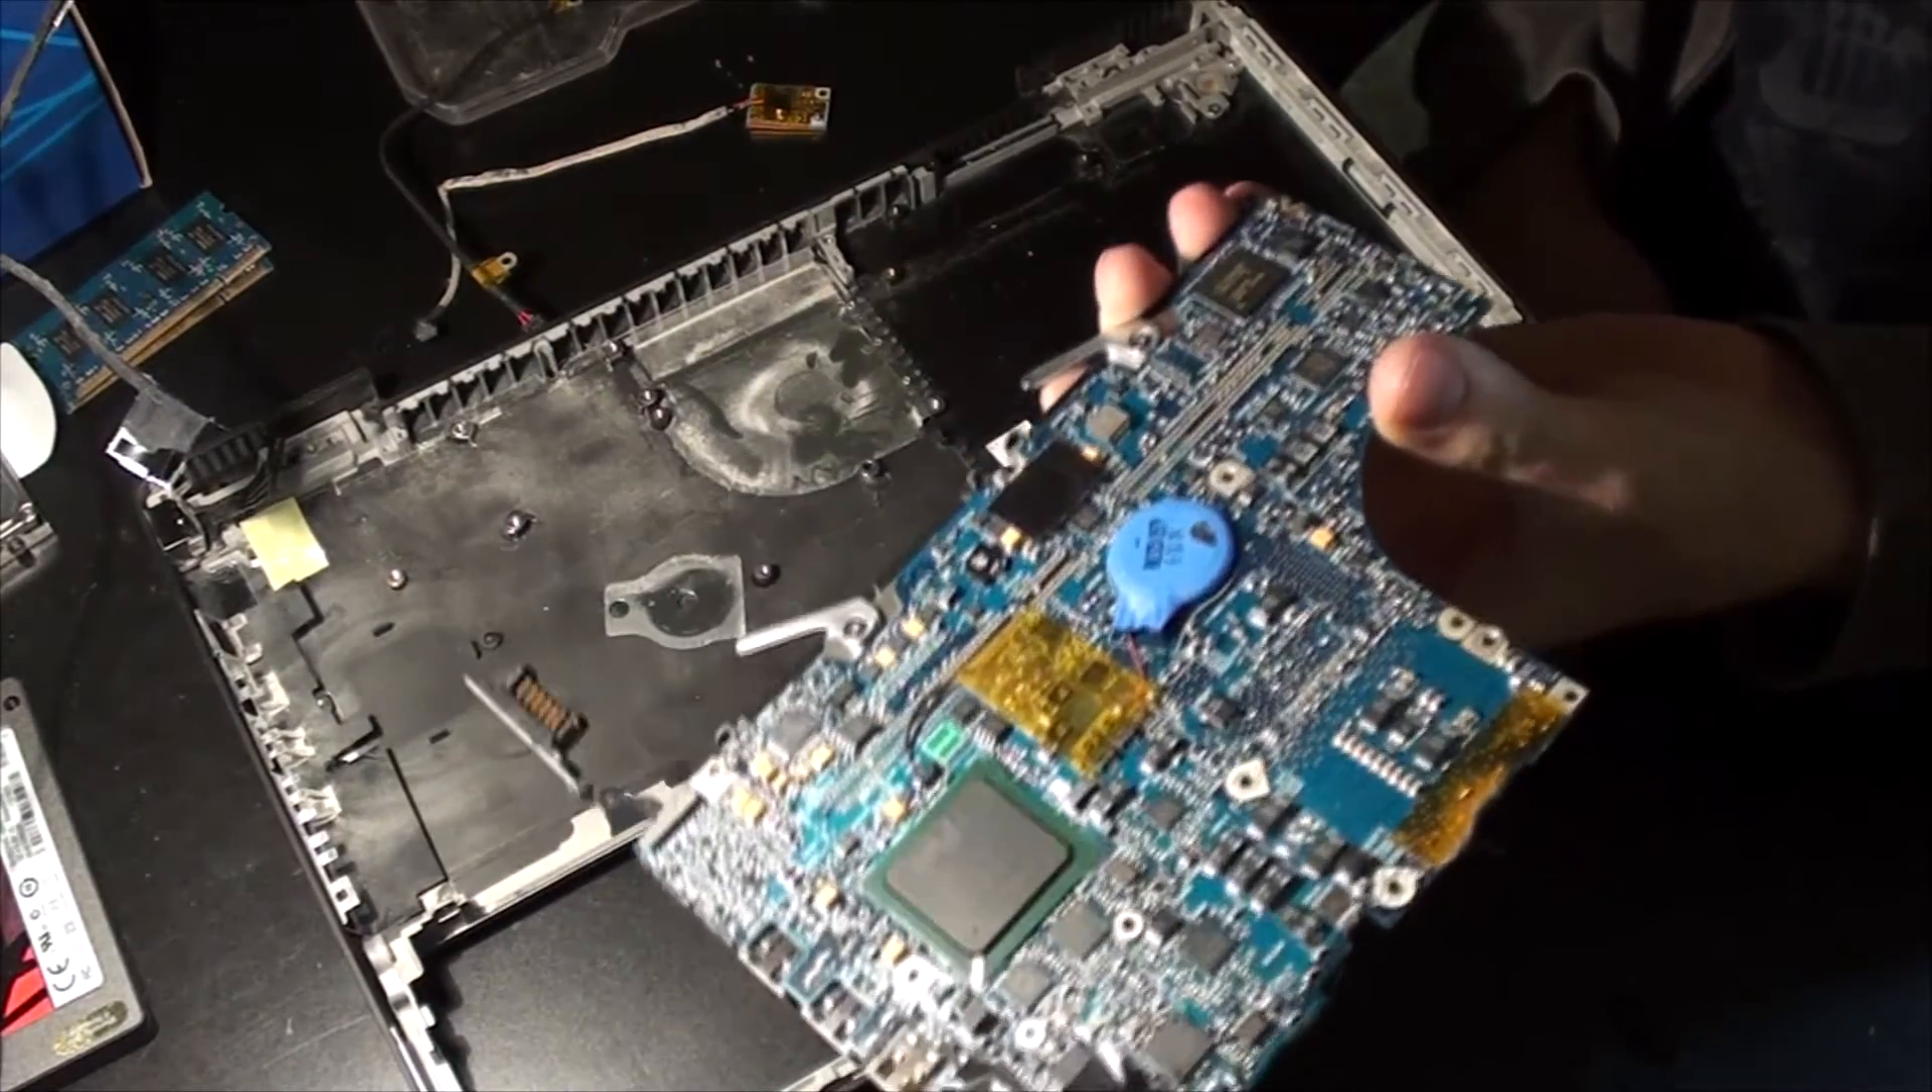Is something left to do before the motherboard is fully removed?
No.